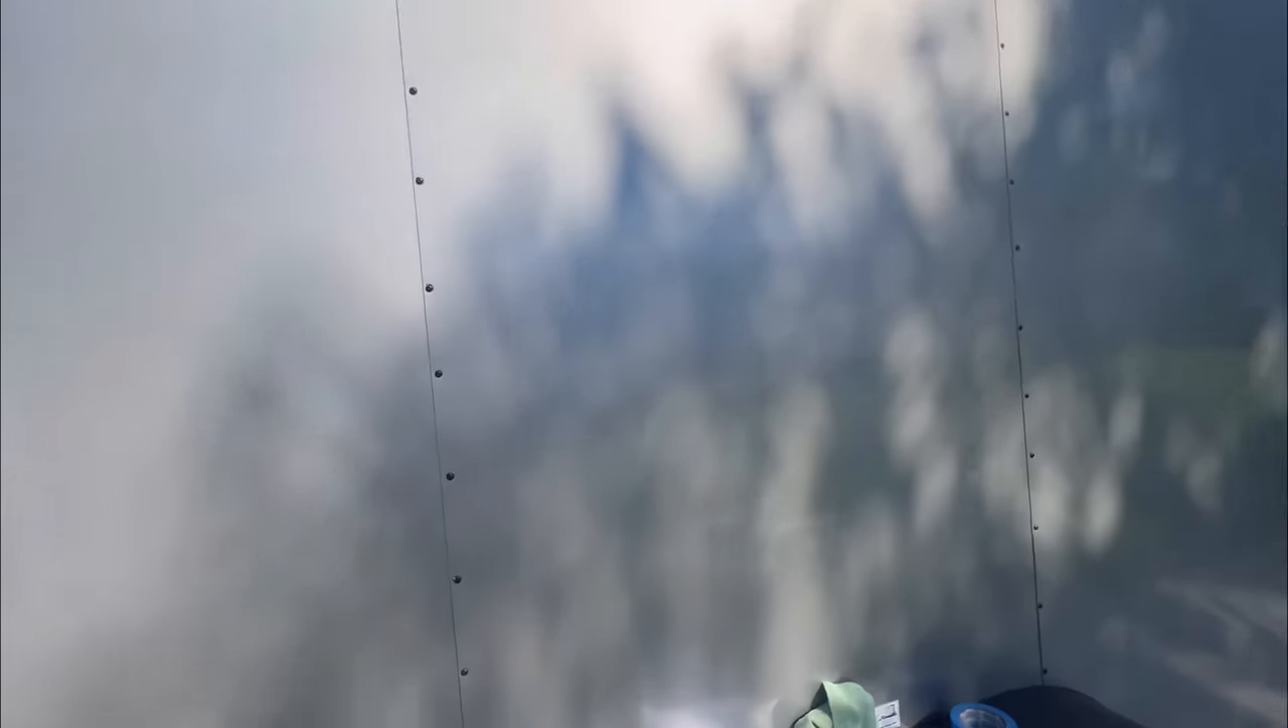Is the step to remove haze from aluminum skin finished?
No.